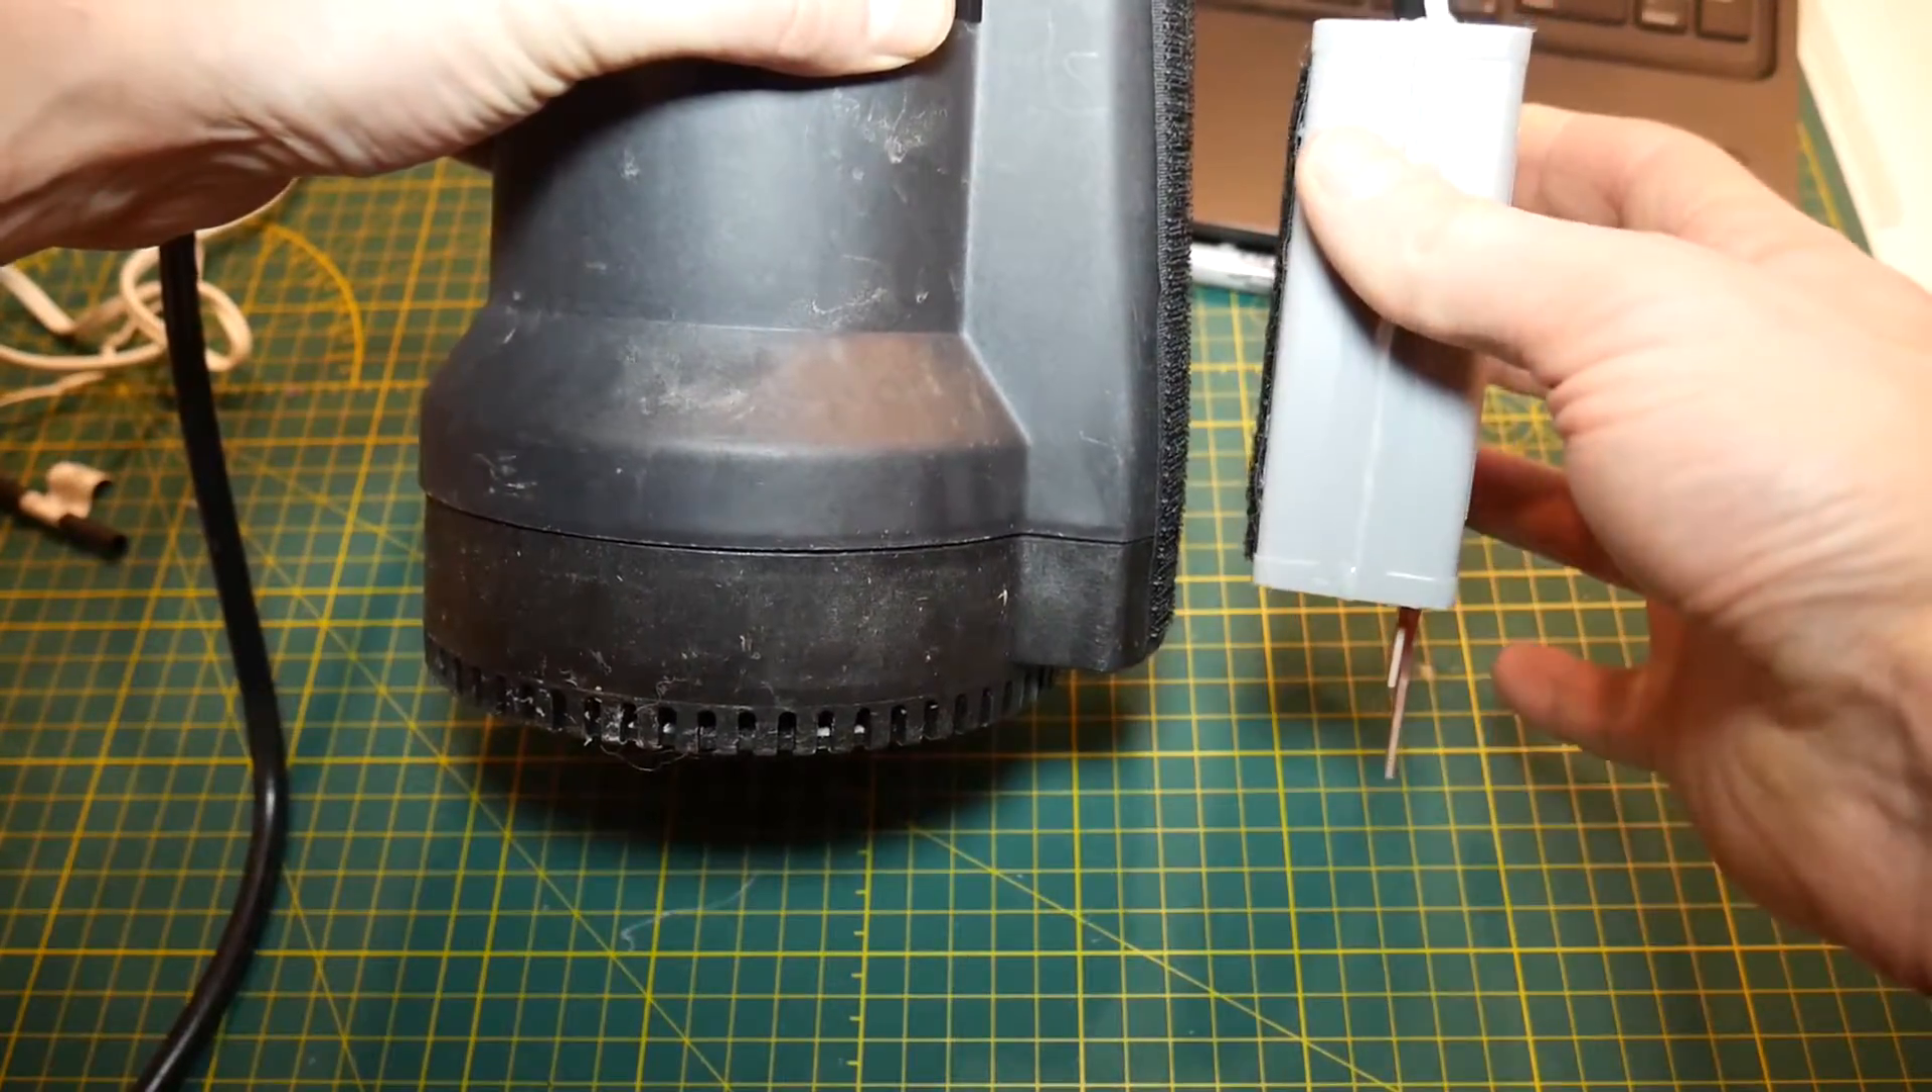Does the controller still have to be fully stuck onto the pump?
Yes.